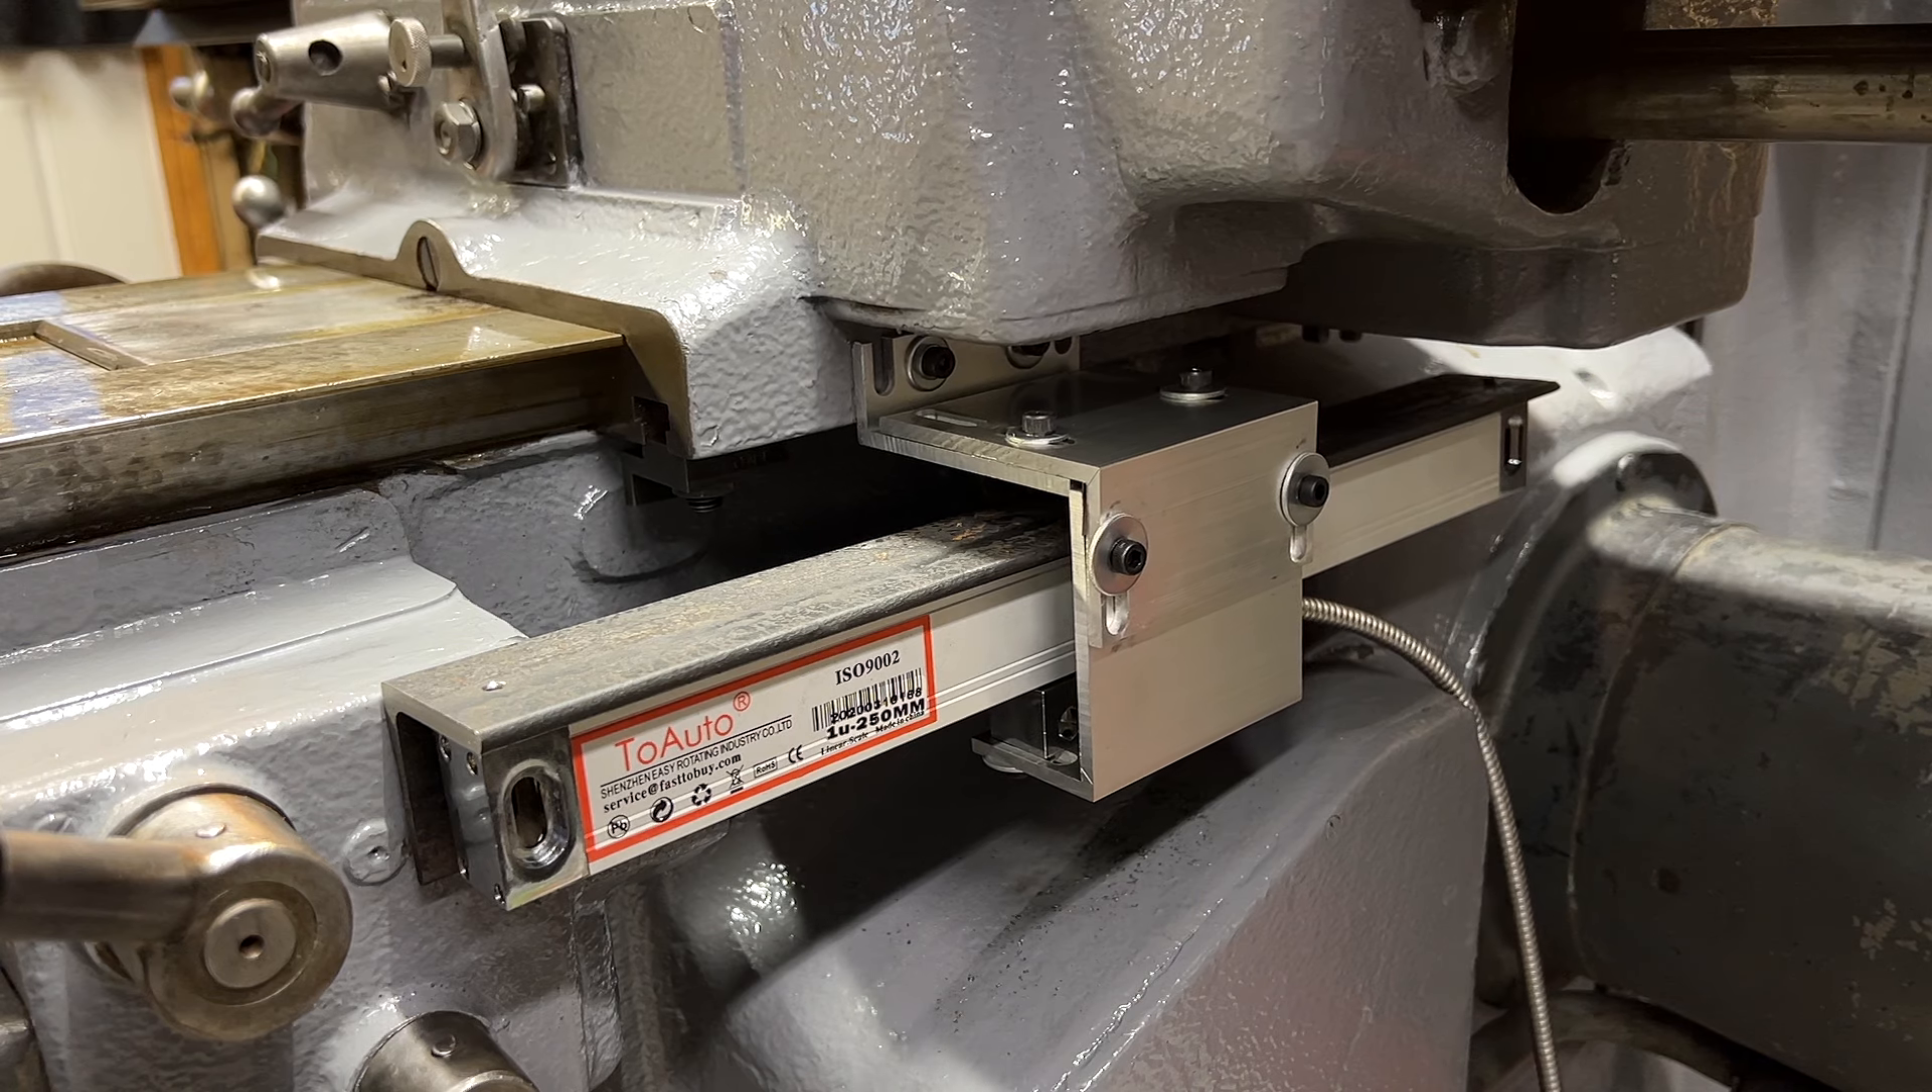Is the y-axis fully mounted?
Yes.